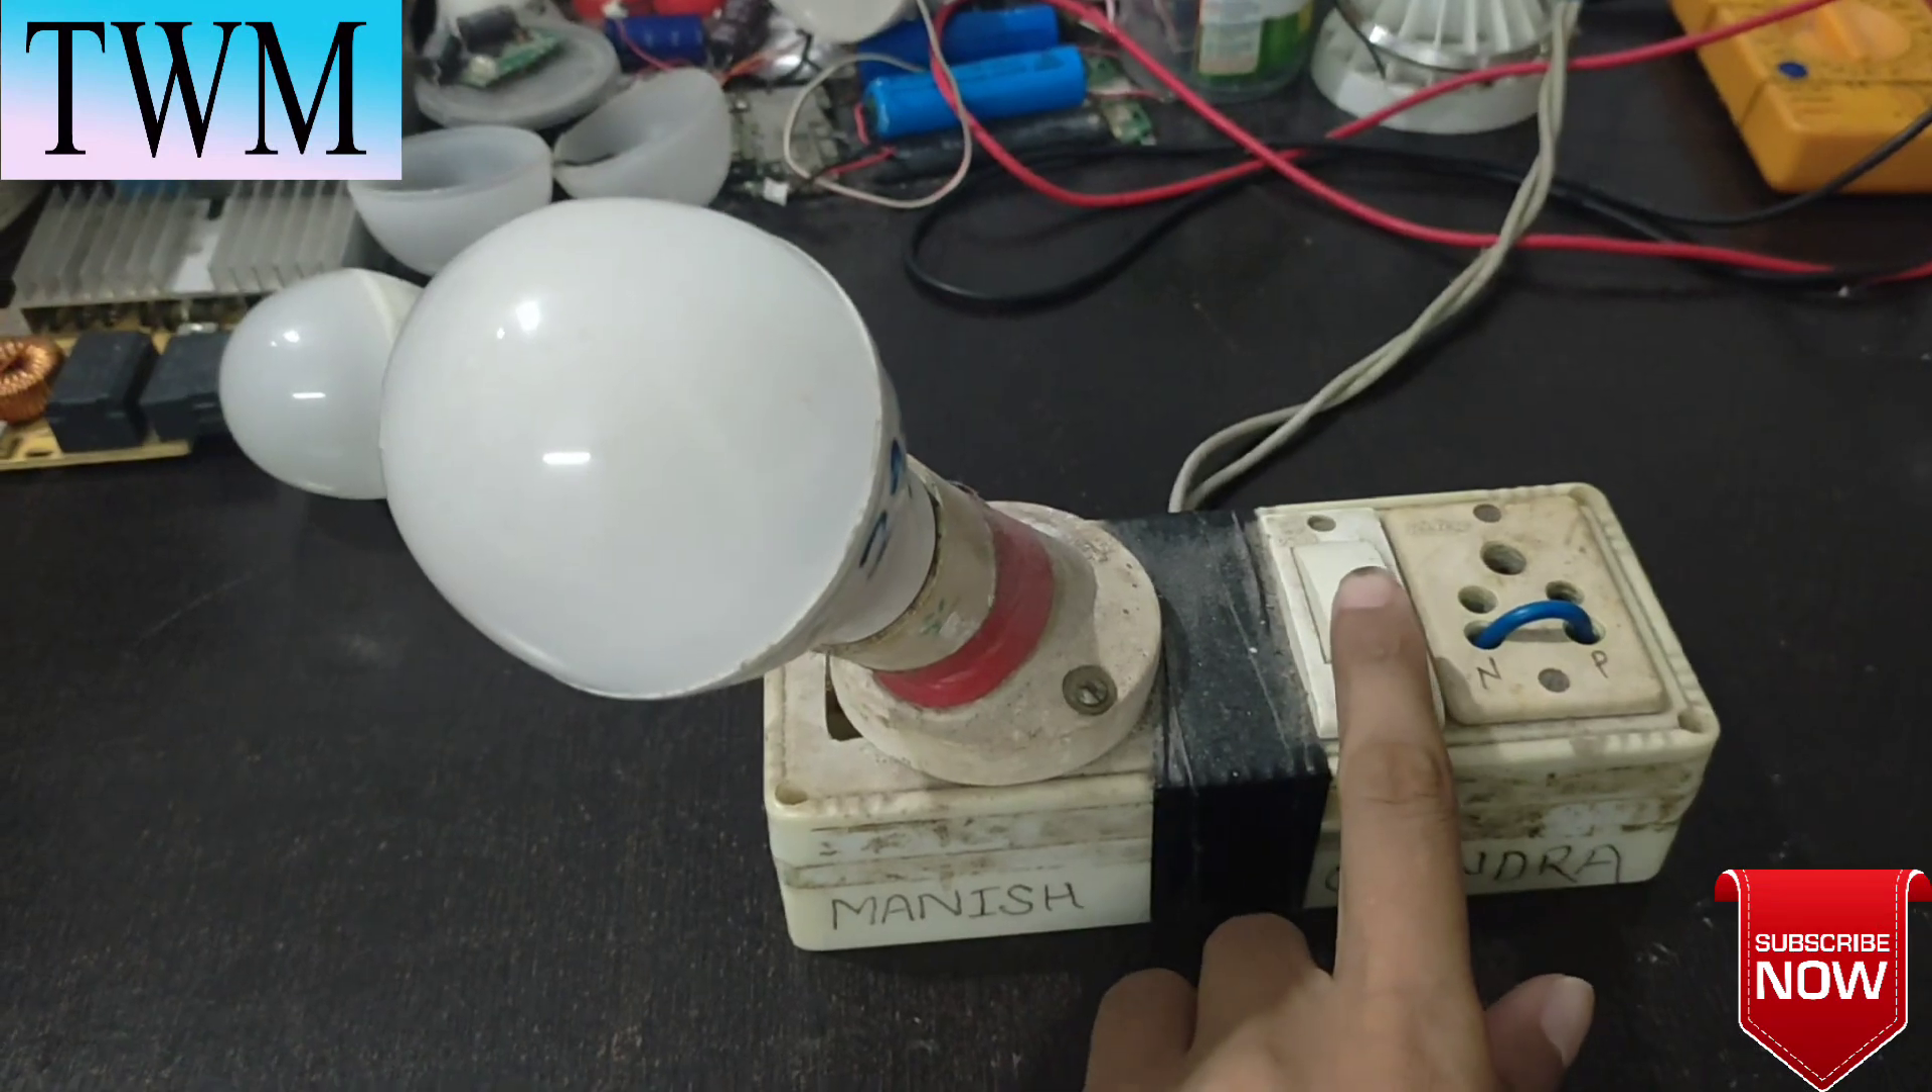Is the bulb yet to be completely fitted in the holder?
No.